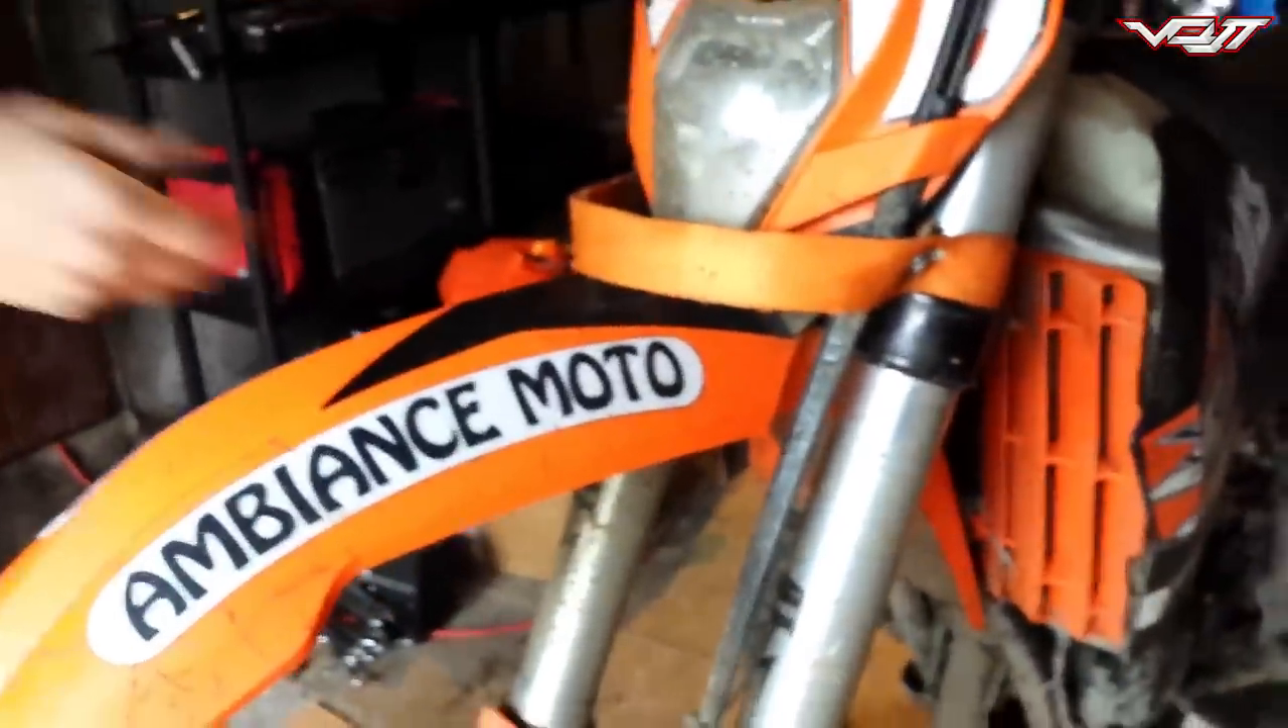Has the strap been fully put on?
Yes.